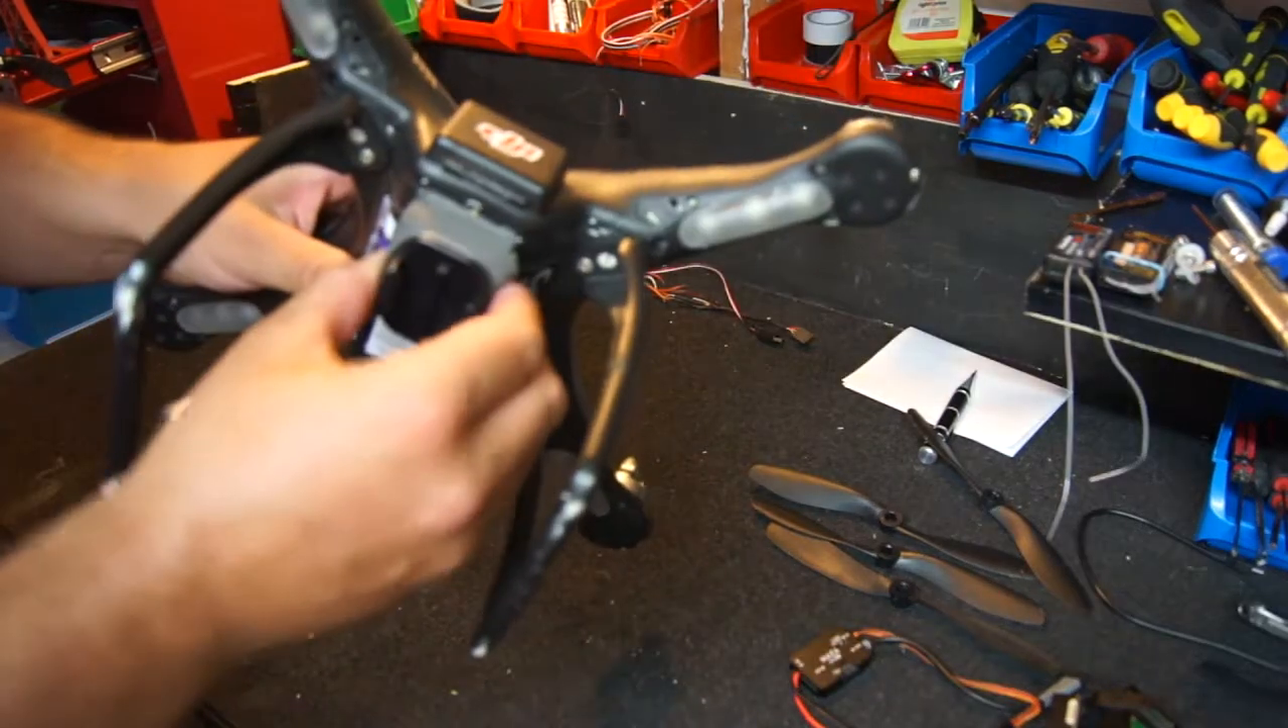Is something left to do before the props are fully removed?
No.